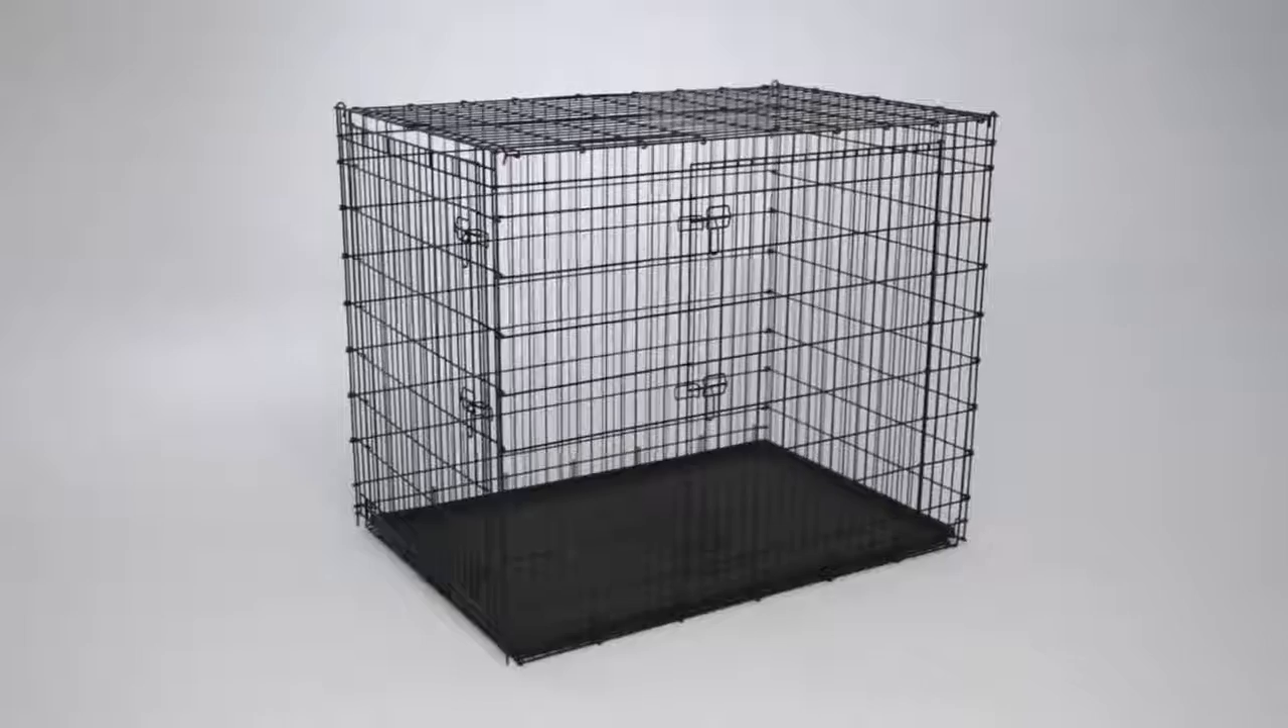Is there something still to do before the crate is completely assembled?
No.